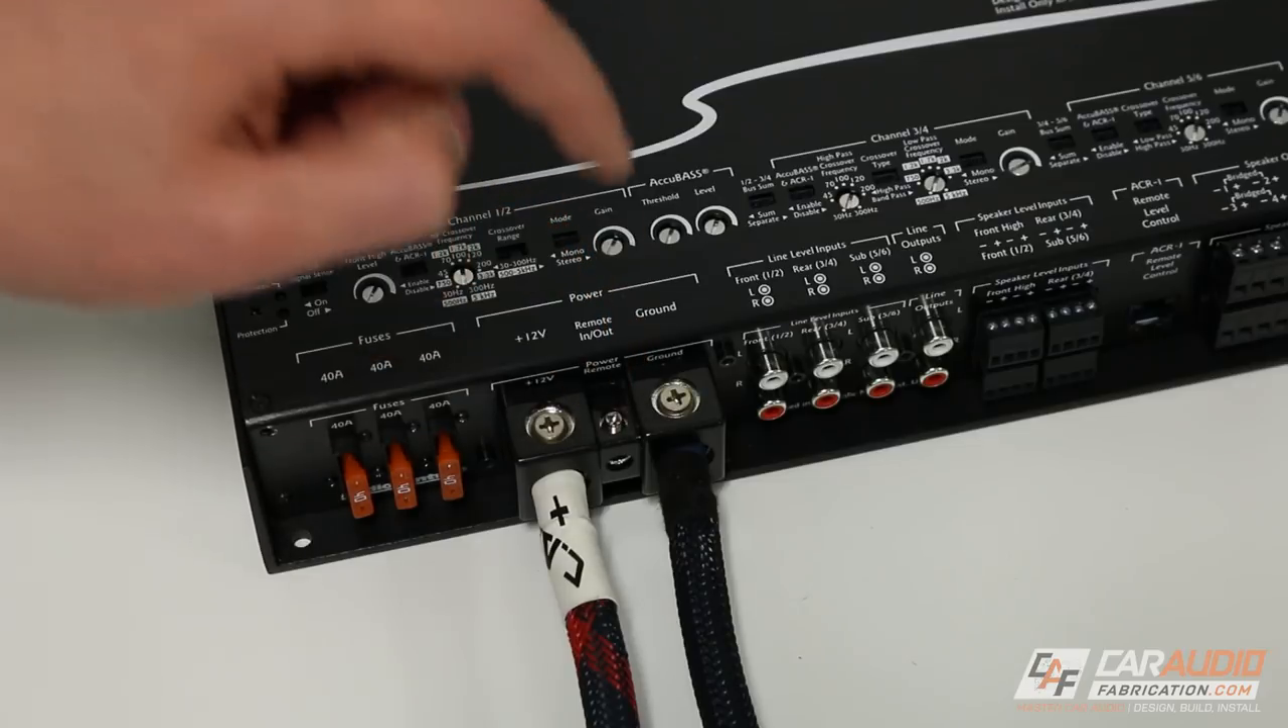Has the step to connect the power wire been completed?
Yes.